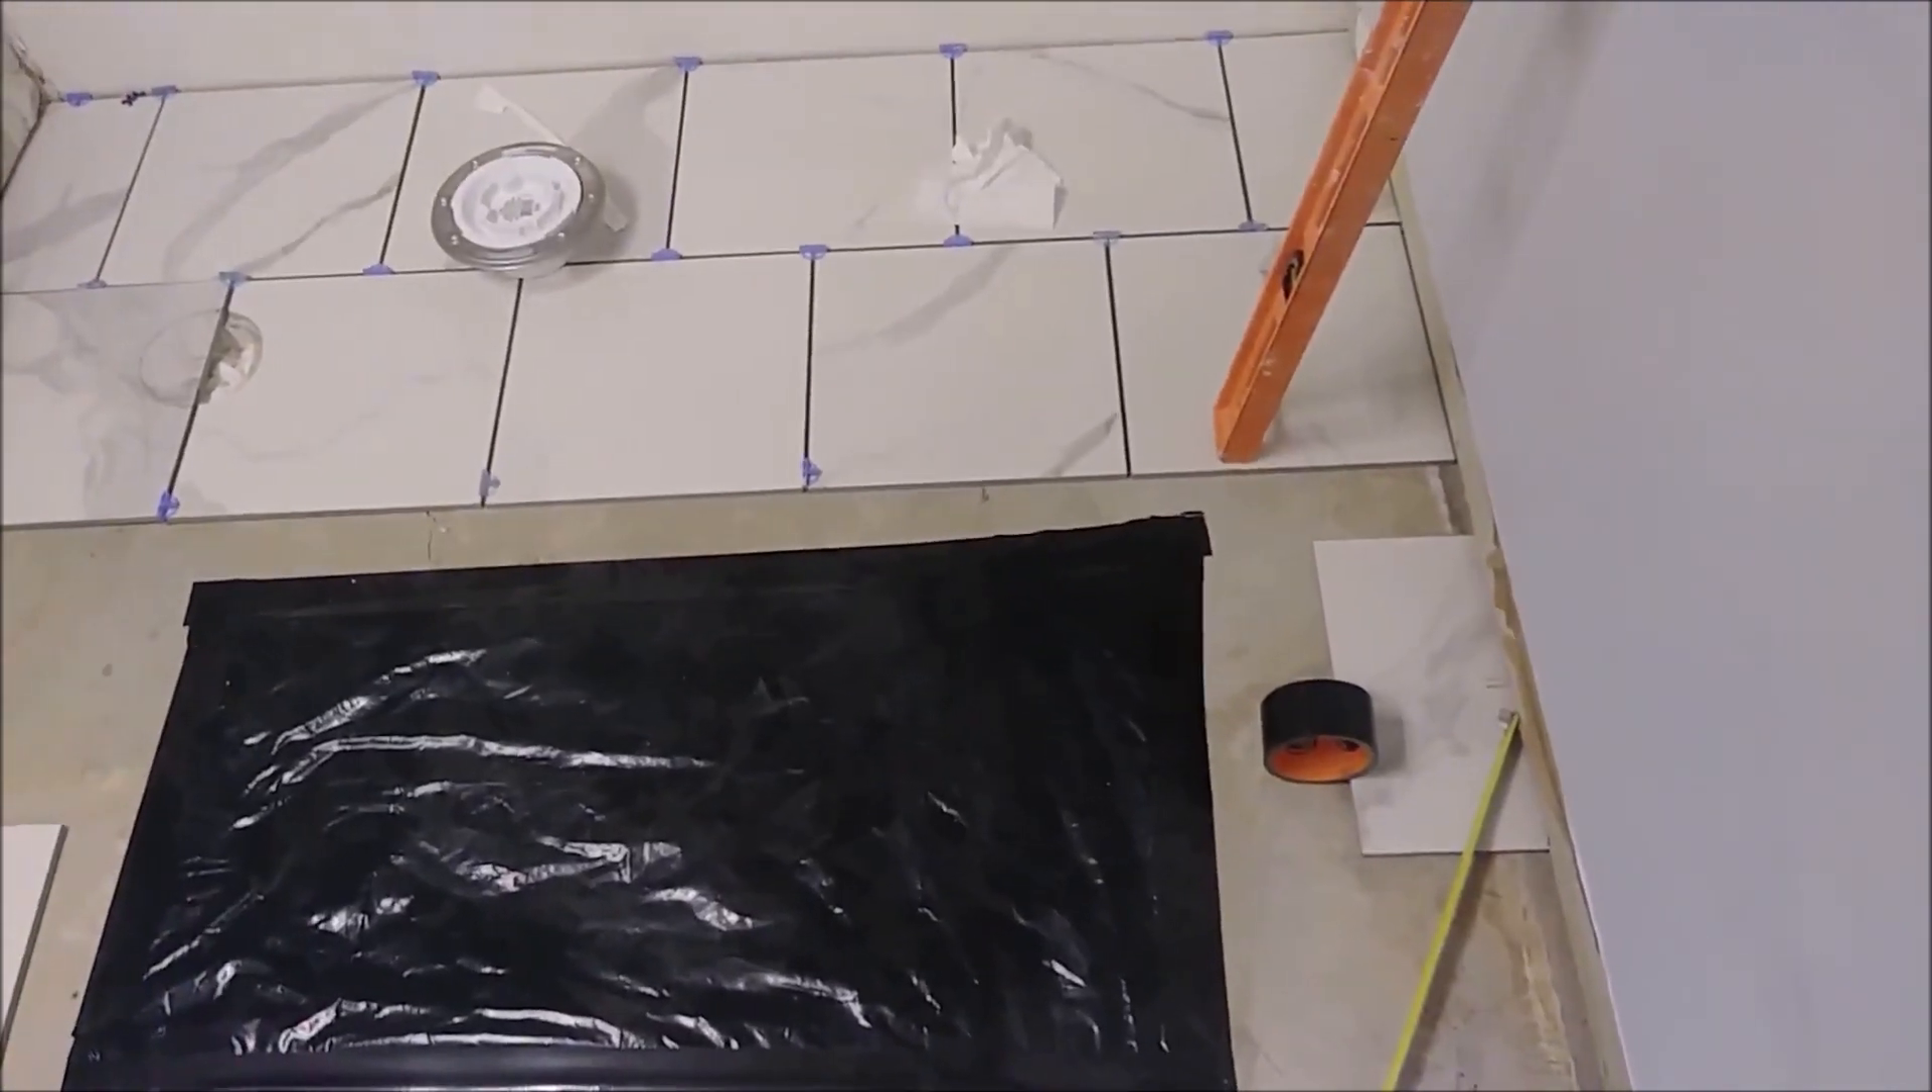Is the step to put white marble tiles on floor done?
No.